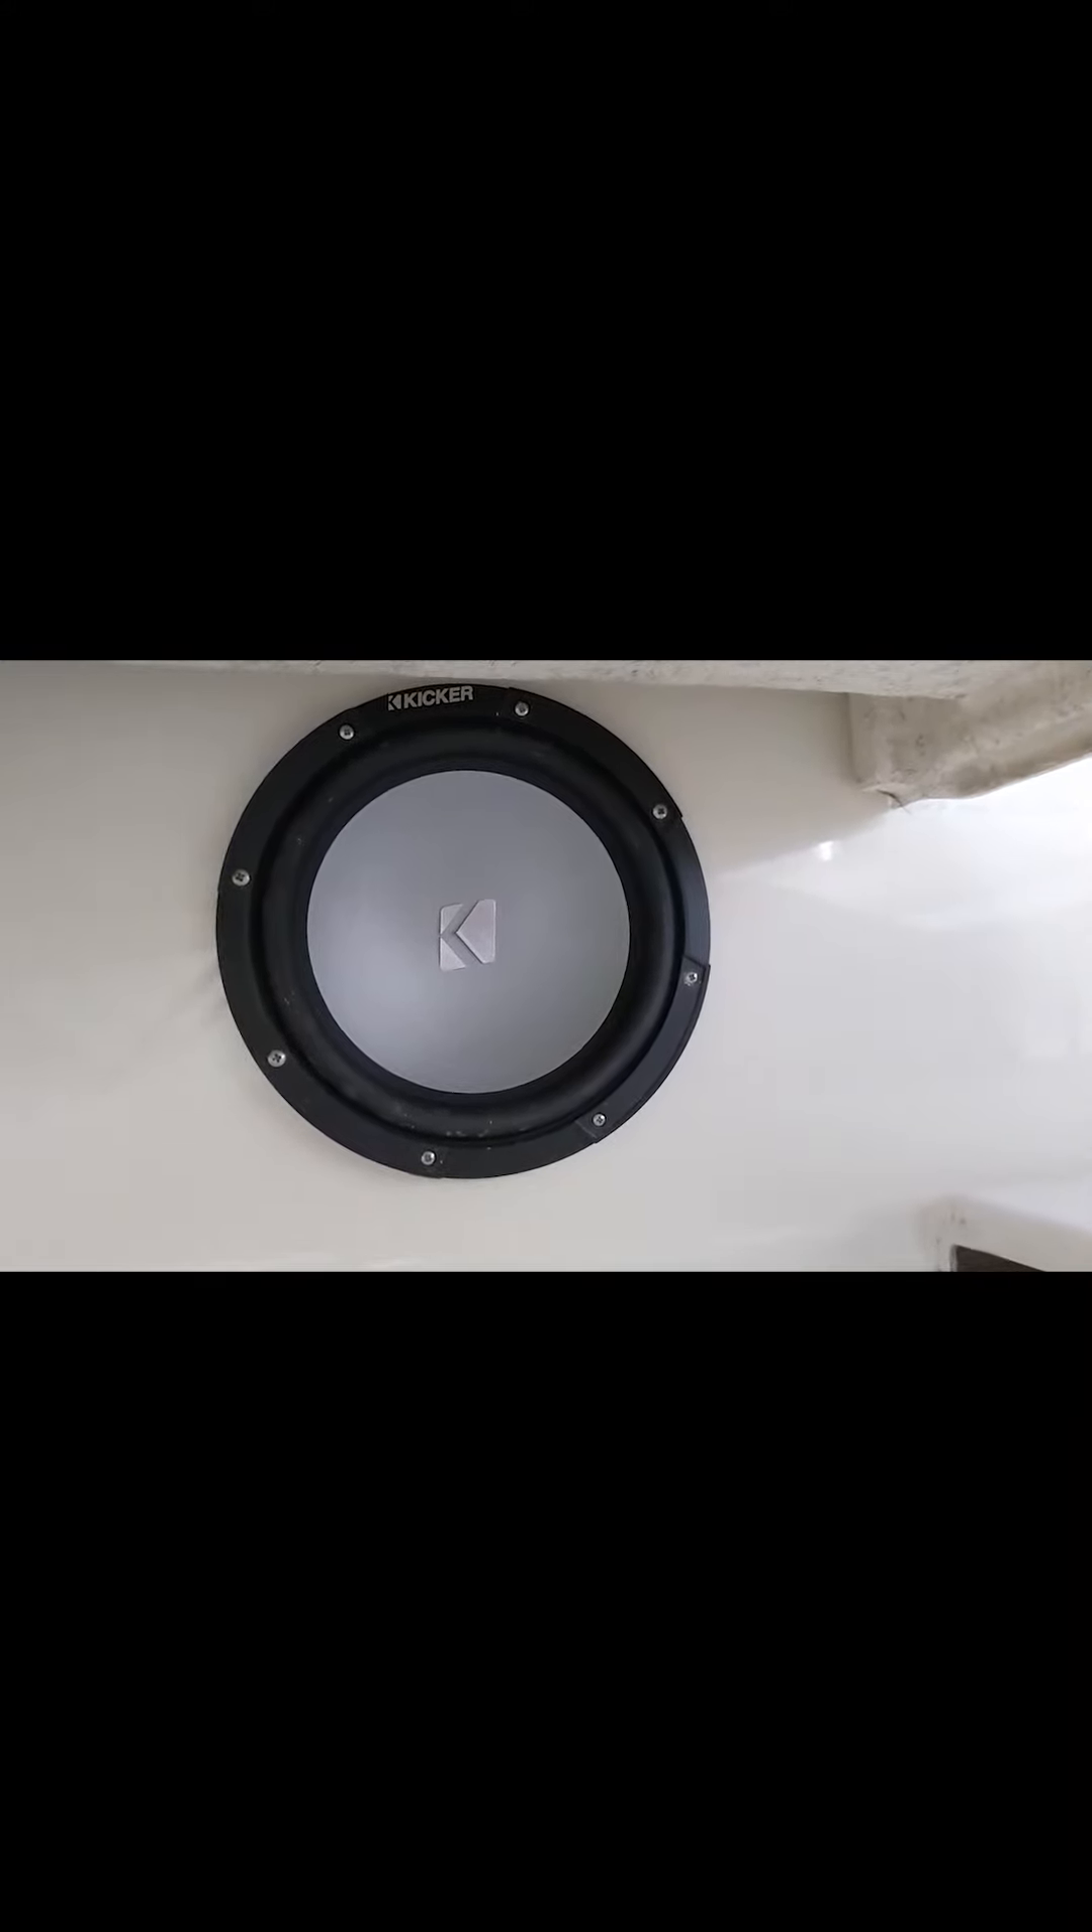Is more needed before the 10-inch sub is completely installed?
No.